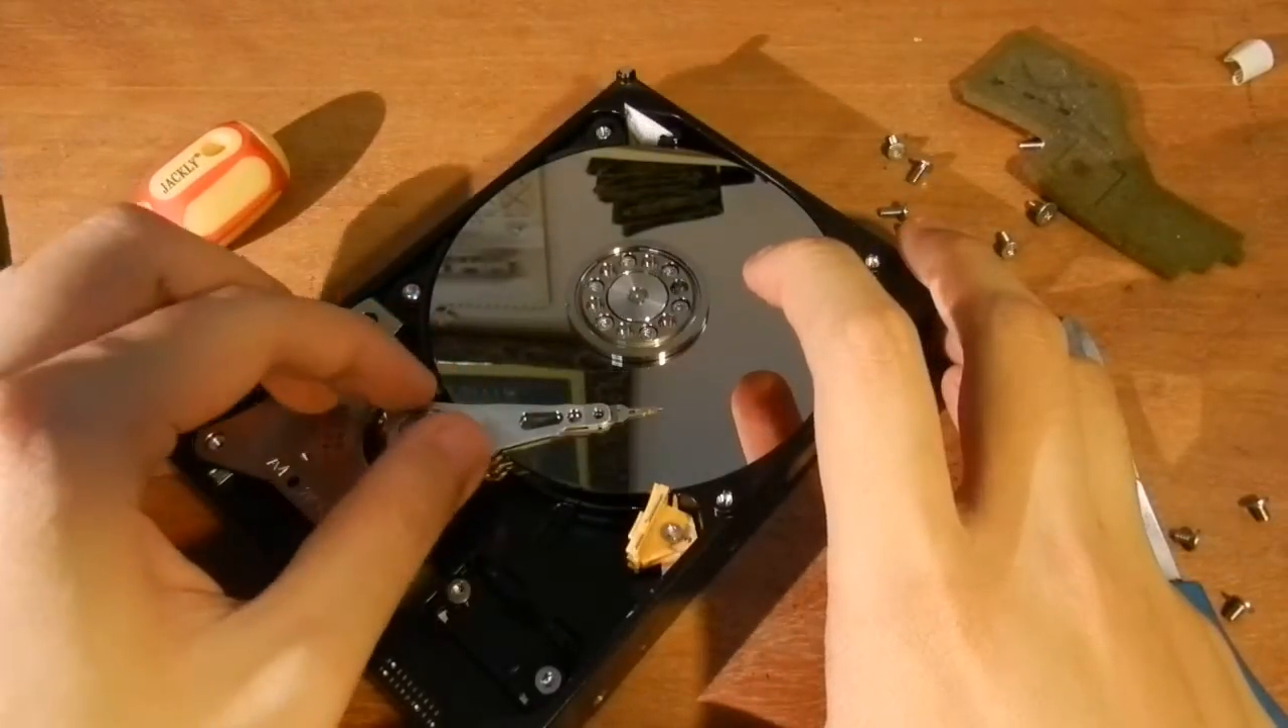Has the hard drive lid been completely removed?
Yes.